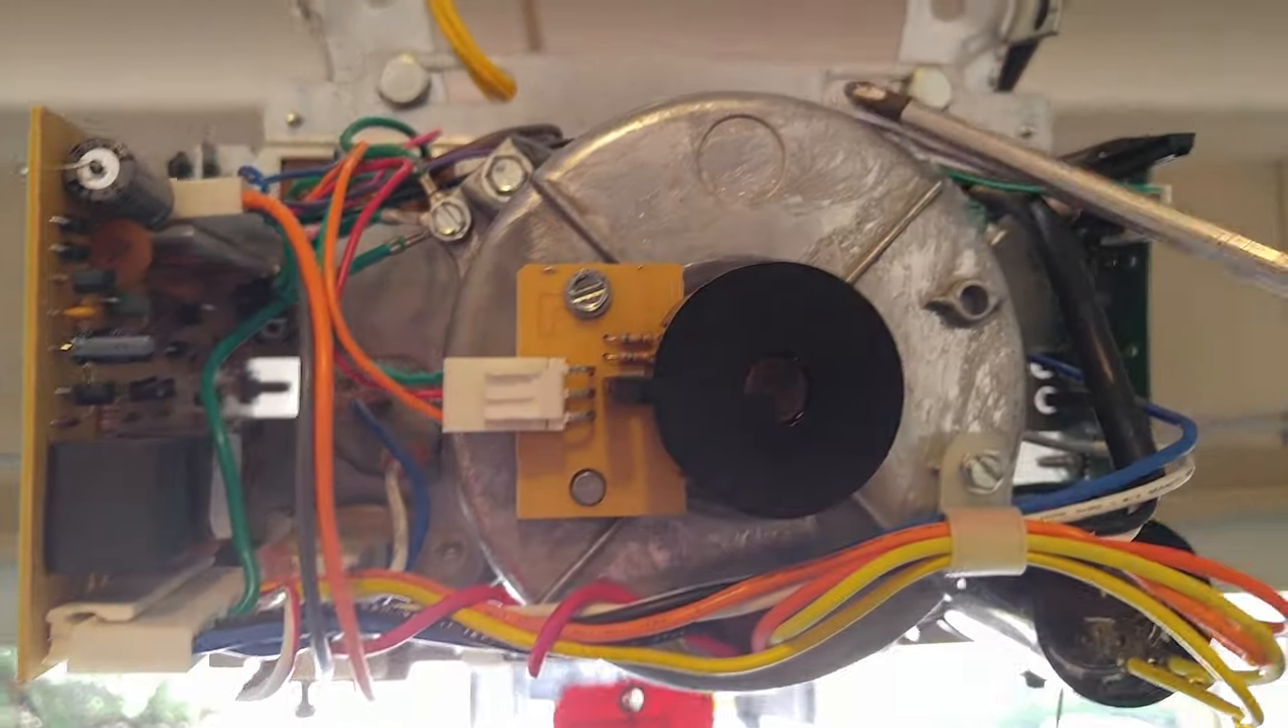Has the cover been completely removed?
Yes.